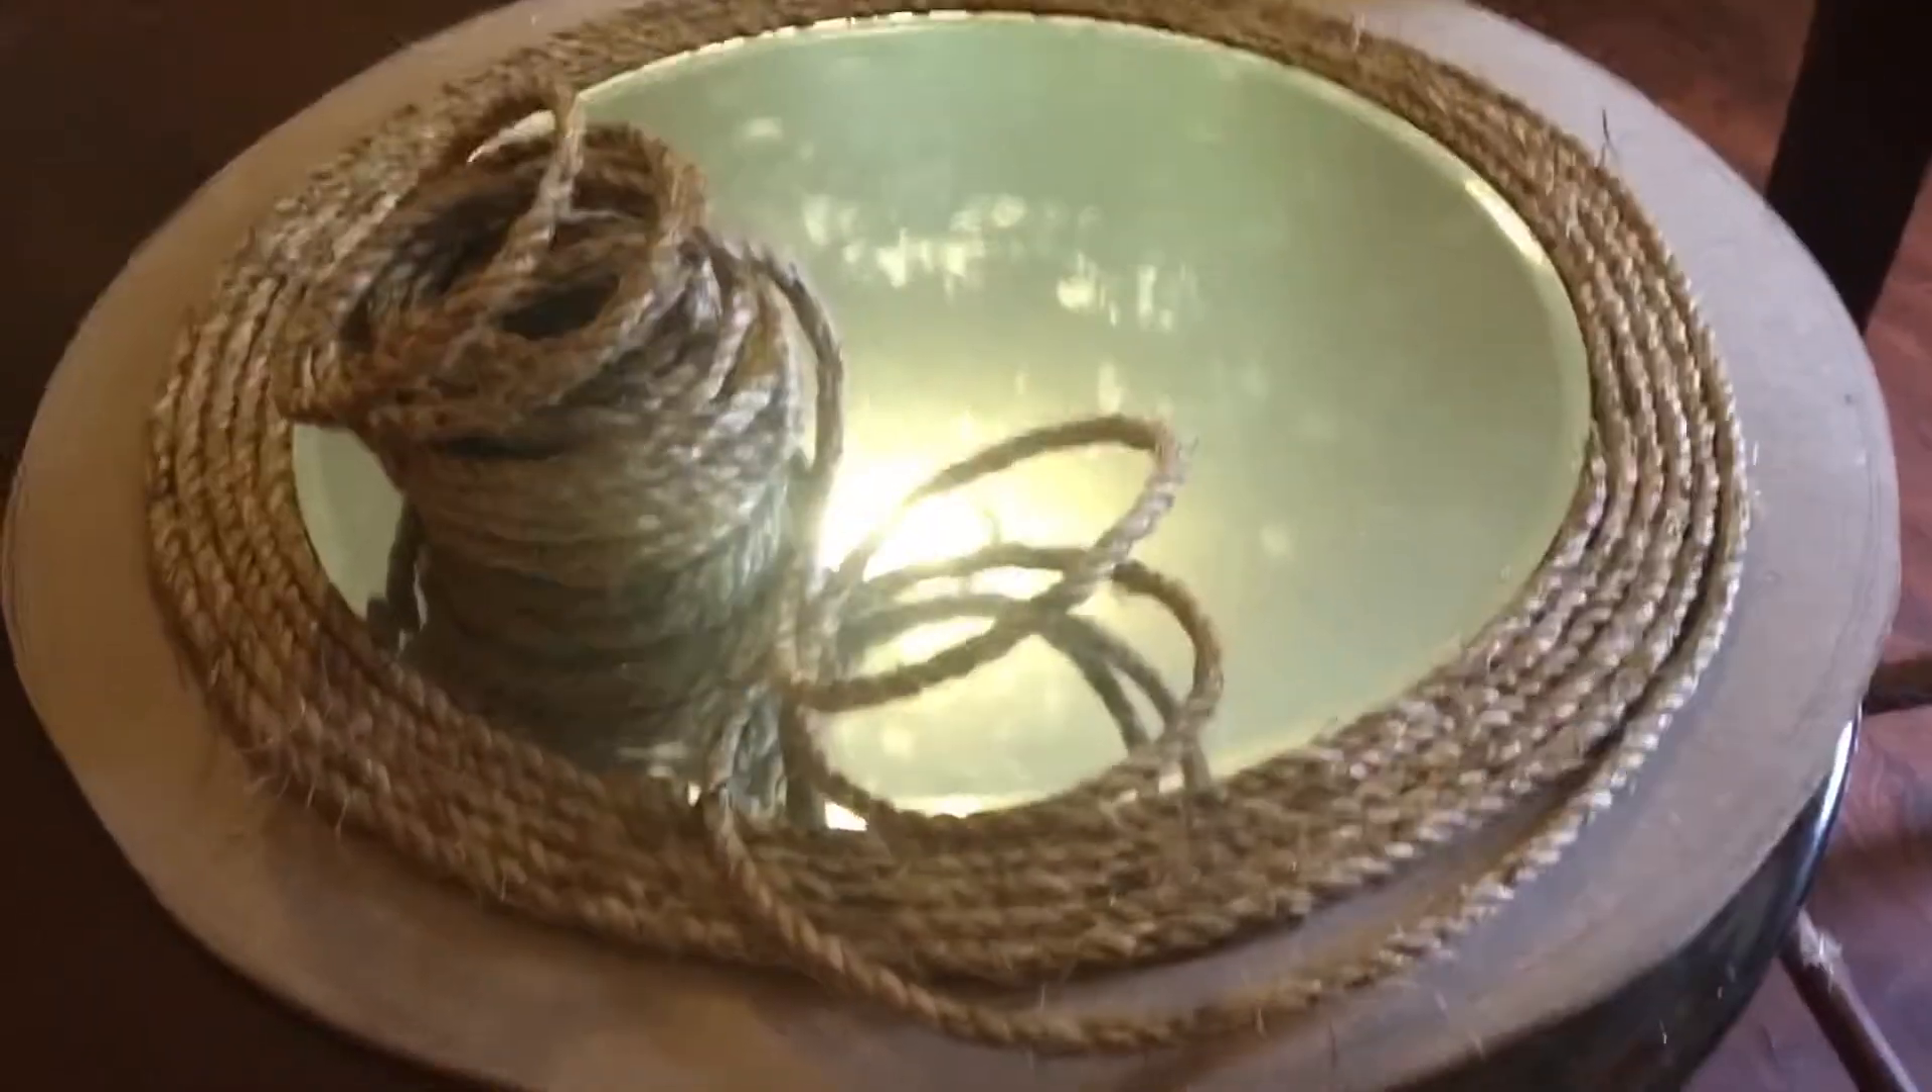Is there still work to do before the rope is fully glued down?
Yes.